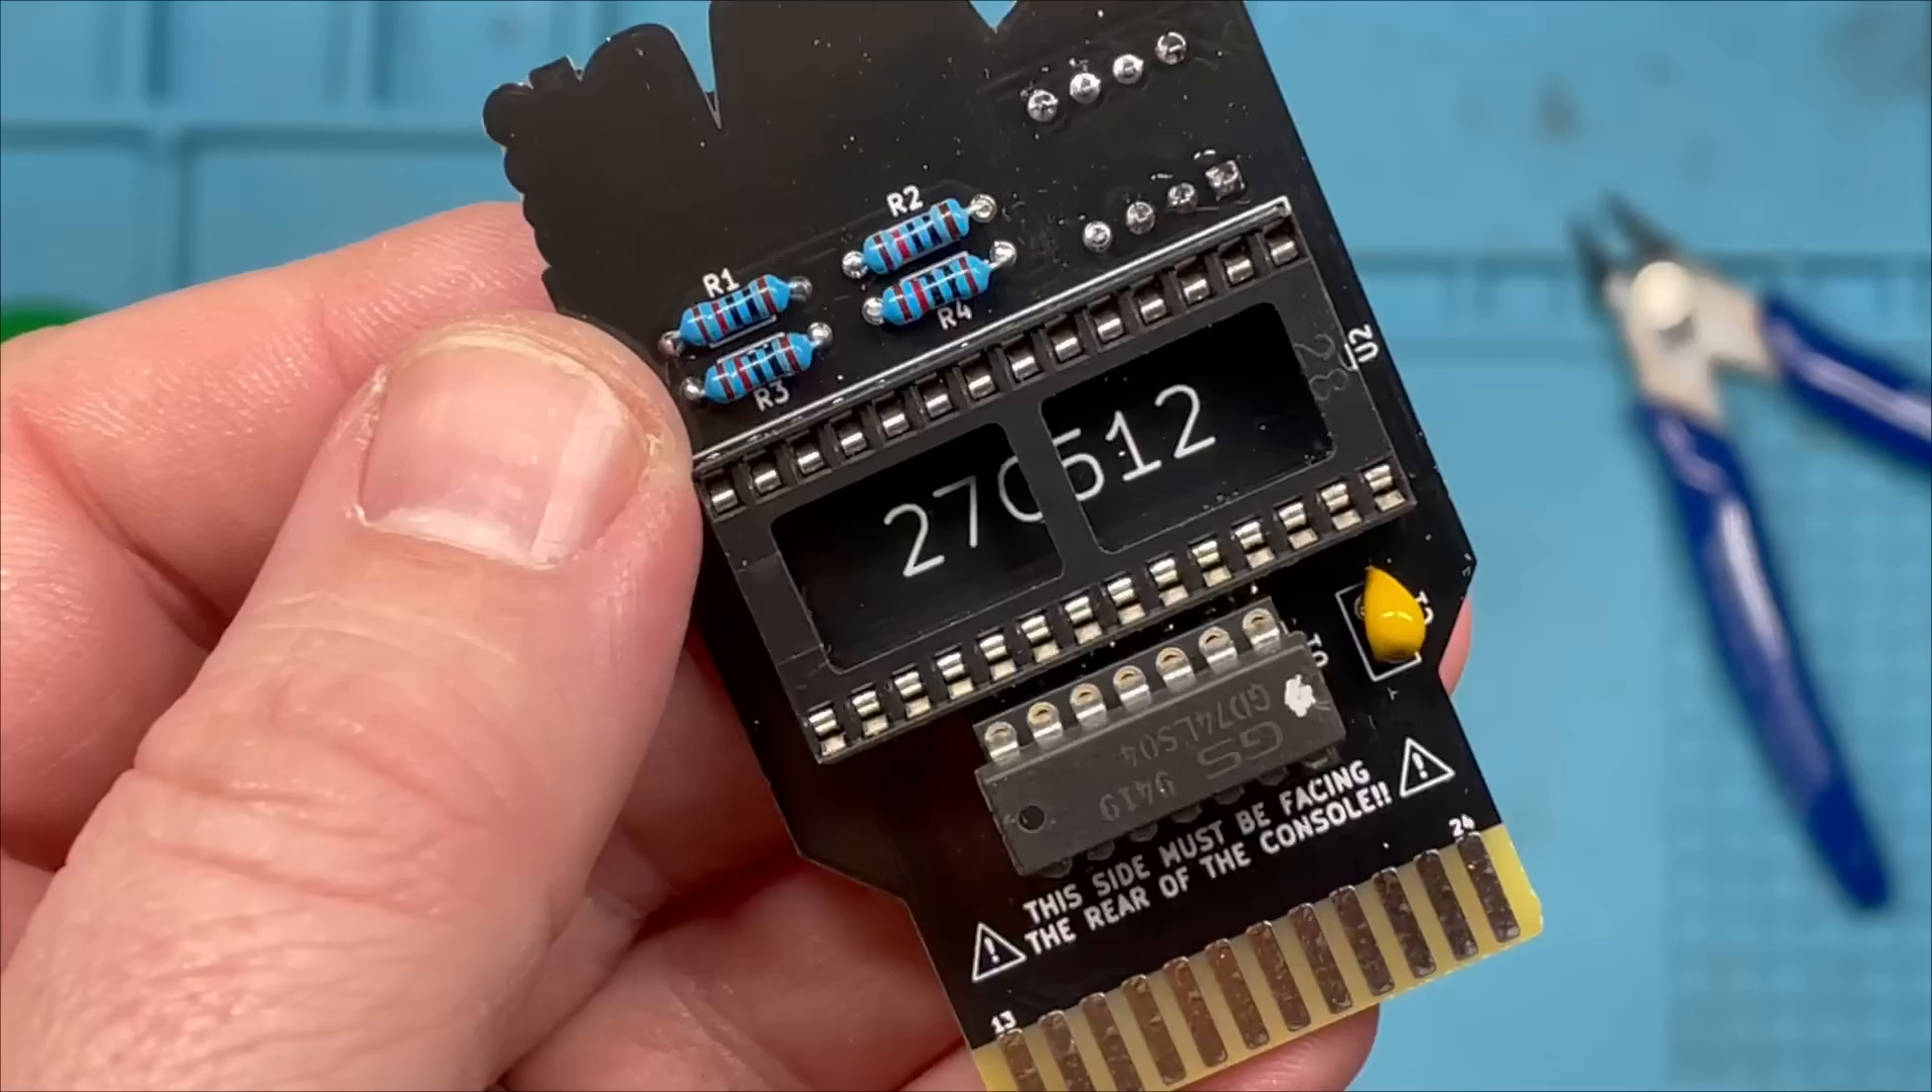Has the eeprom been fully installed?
No.